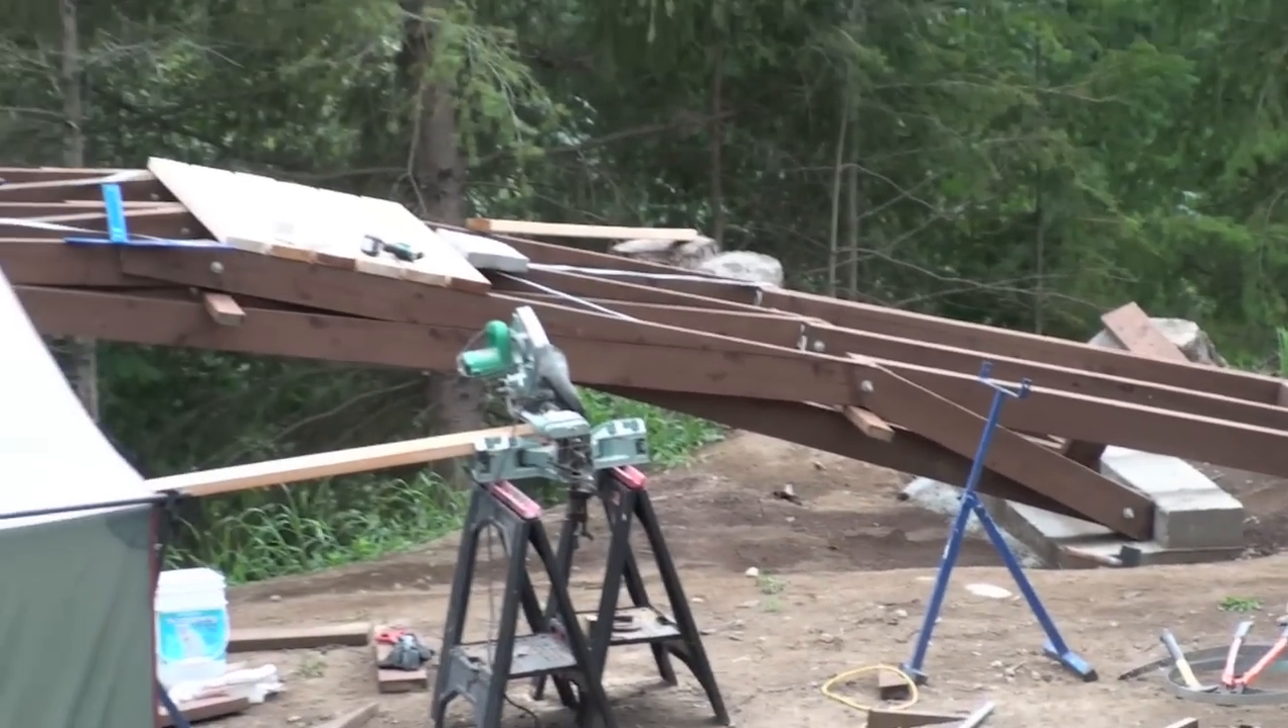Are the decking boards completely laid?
No.